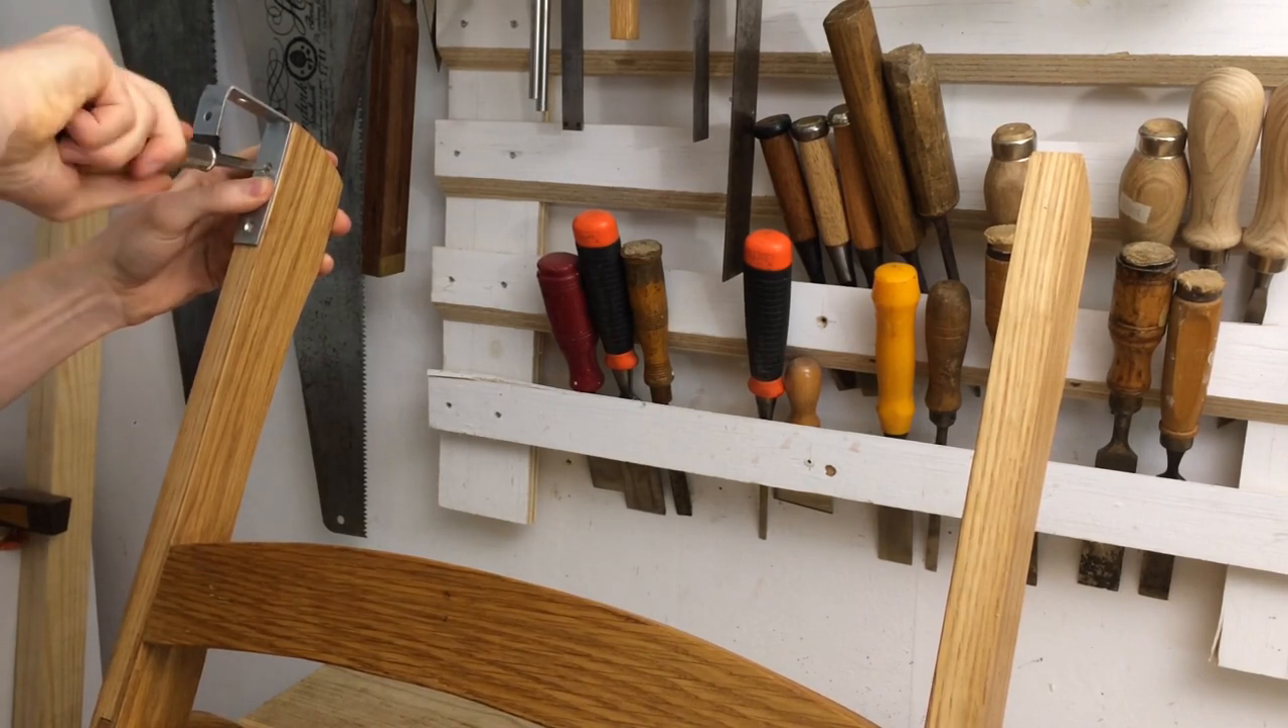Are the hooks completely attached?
No.